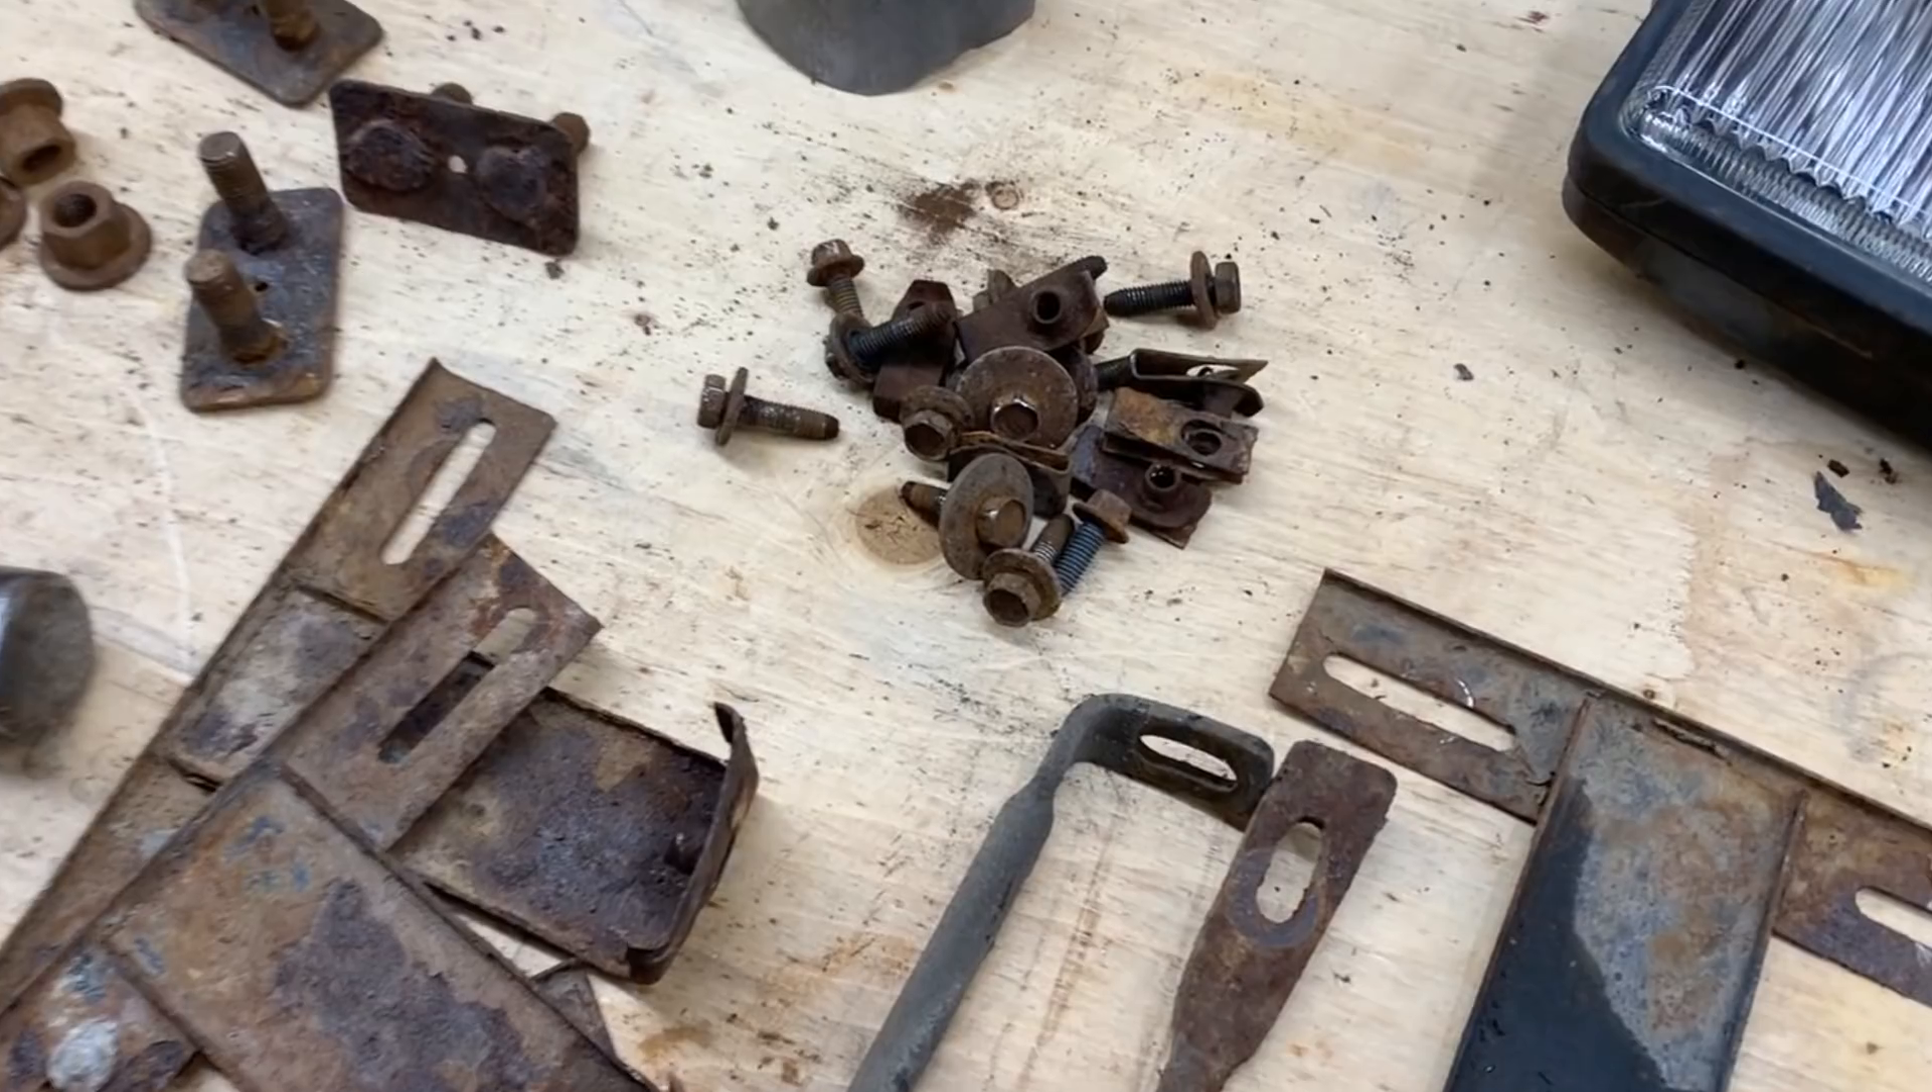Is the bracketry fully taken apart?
Yes.